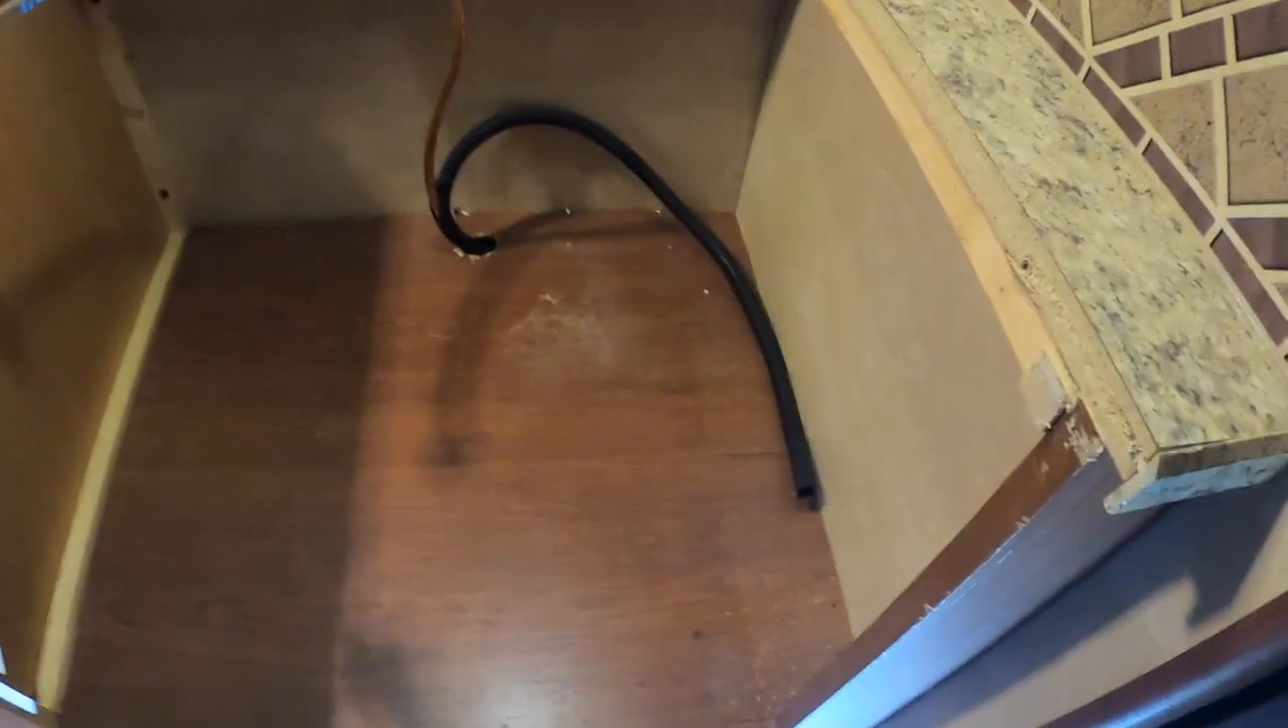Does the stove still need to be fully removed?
No.